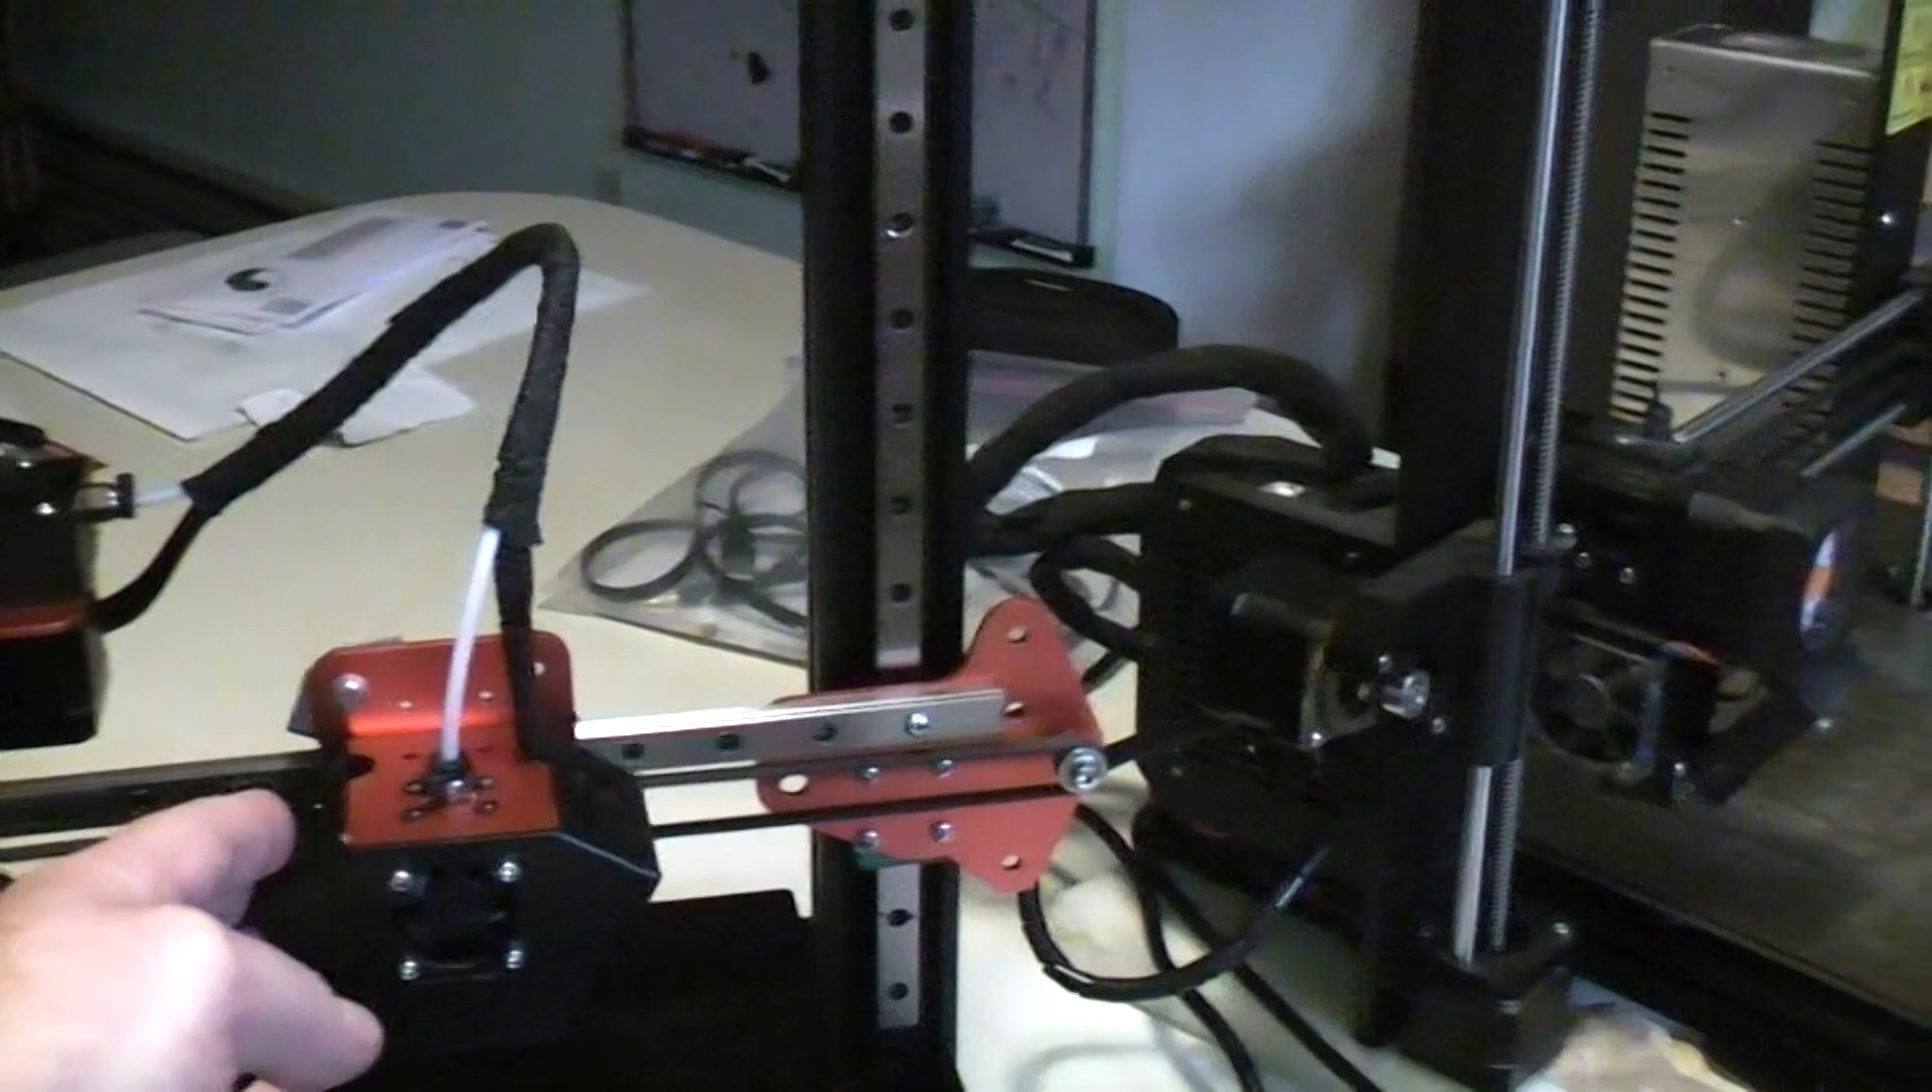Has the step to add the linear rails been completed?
Yes.